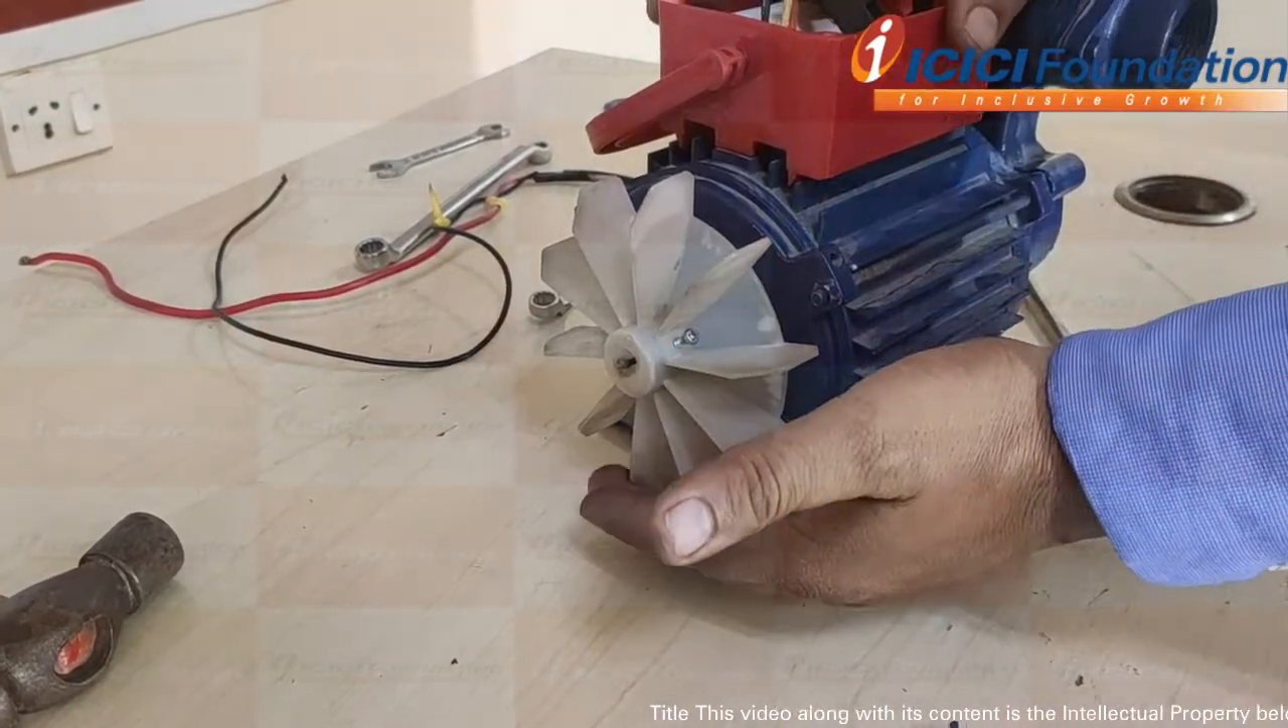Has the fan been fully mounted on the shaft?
Yes.